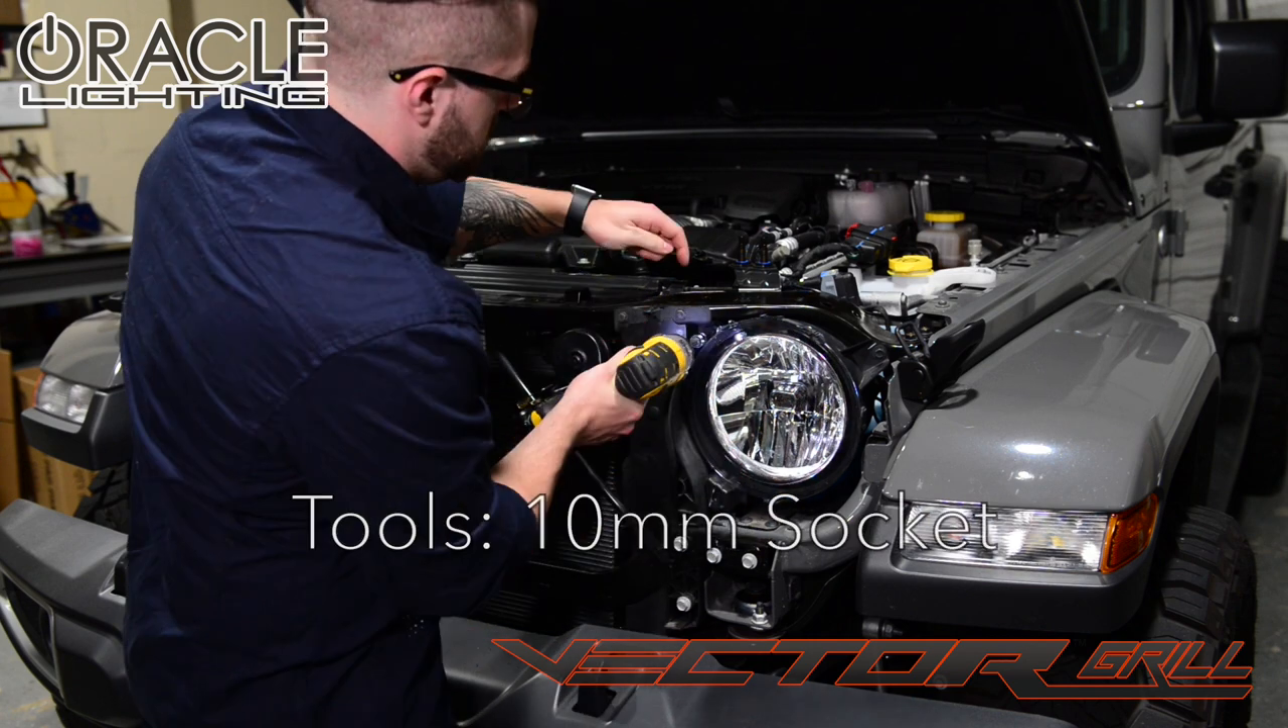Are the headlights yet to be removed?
Yes.